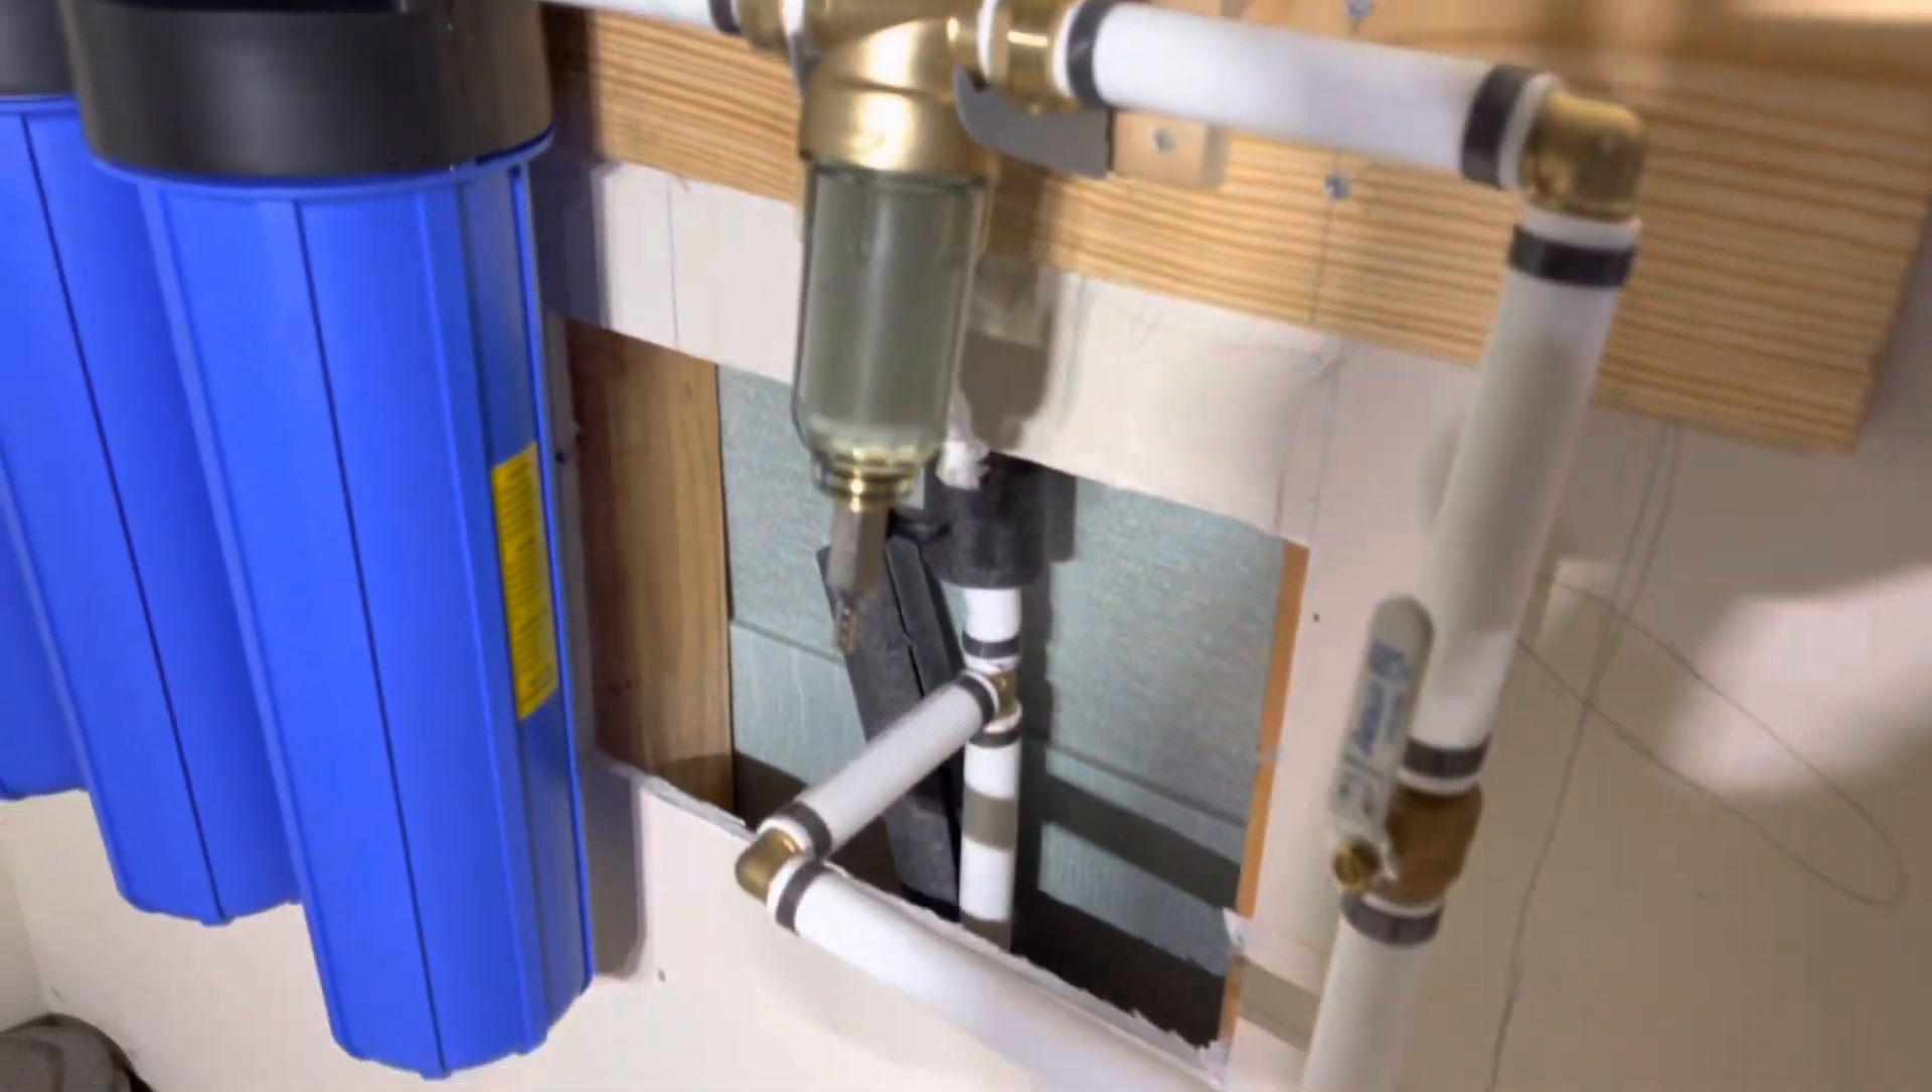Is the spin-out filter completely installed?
Yes.